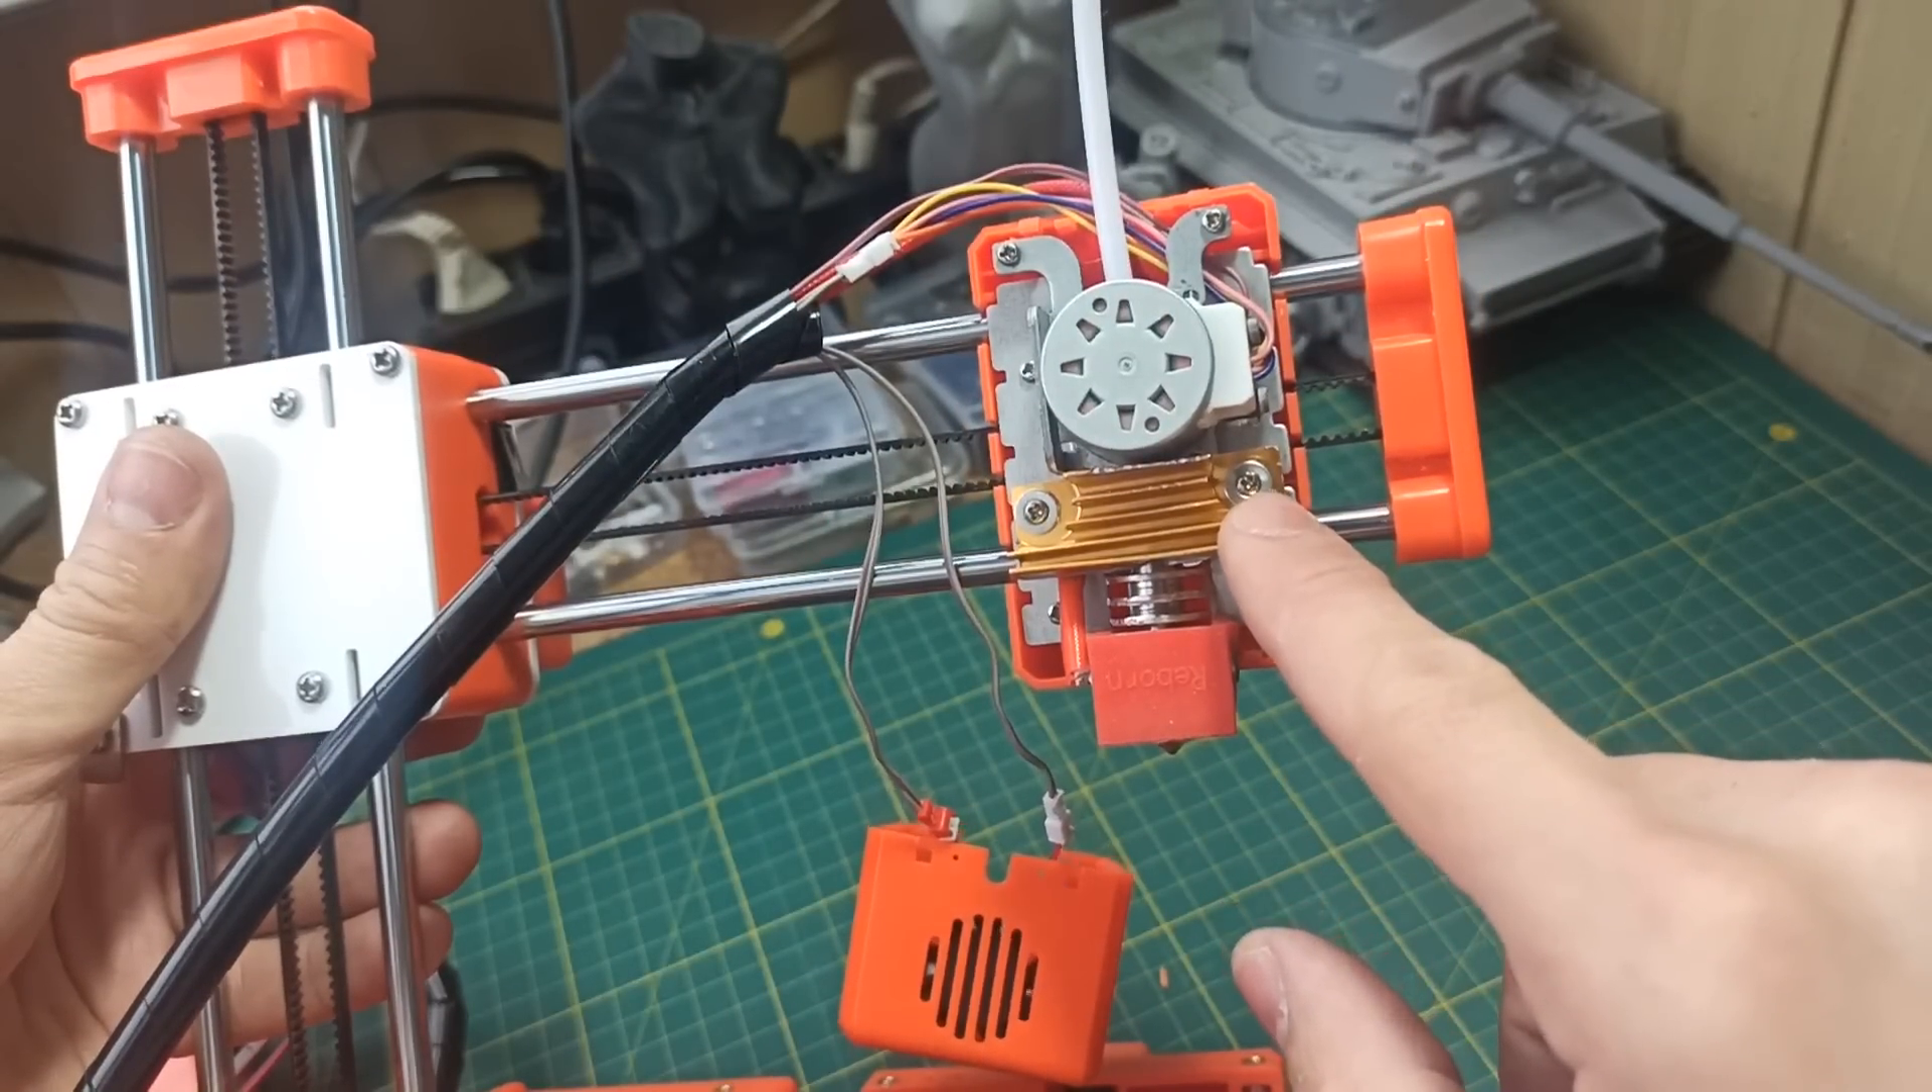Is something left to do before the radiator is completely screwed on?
No.